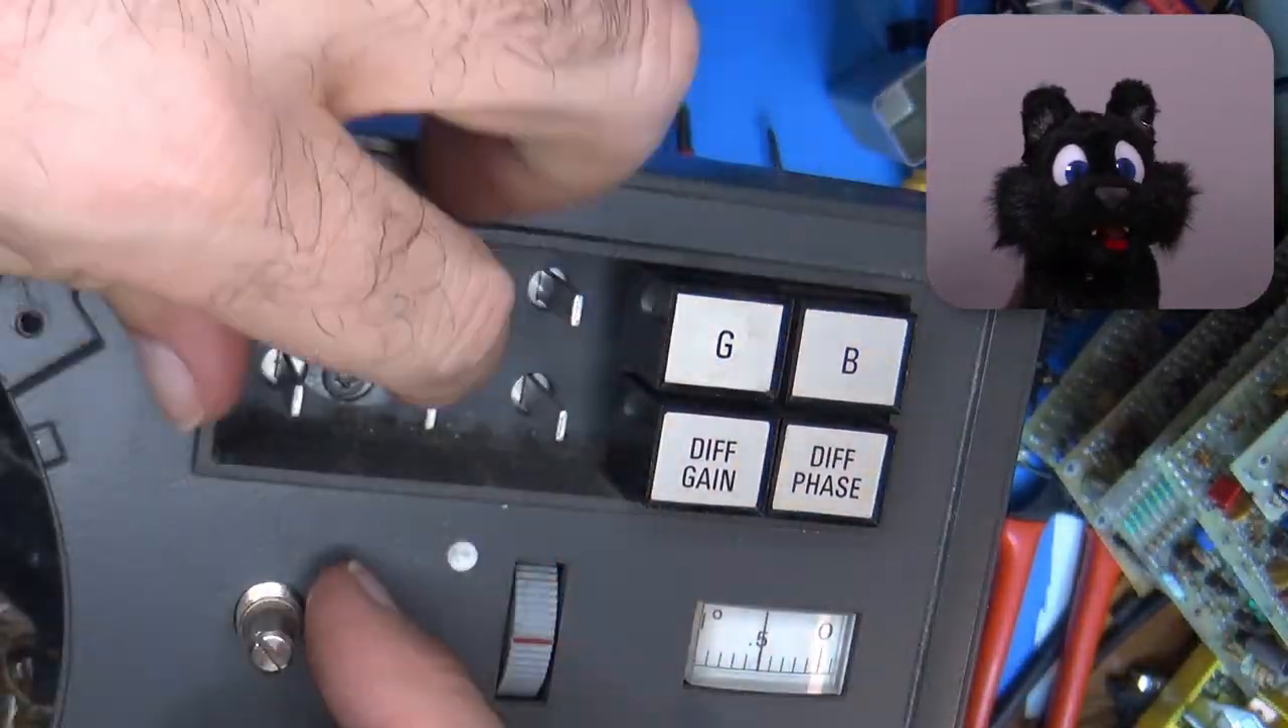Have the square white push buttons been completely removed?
No.